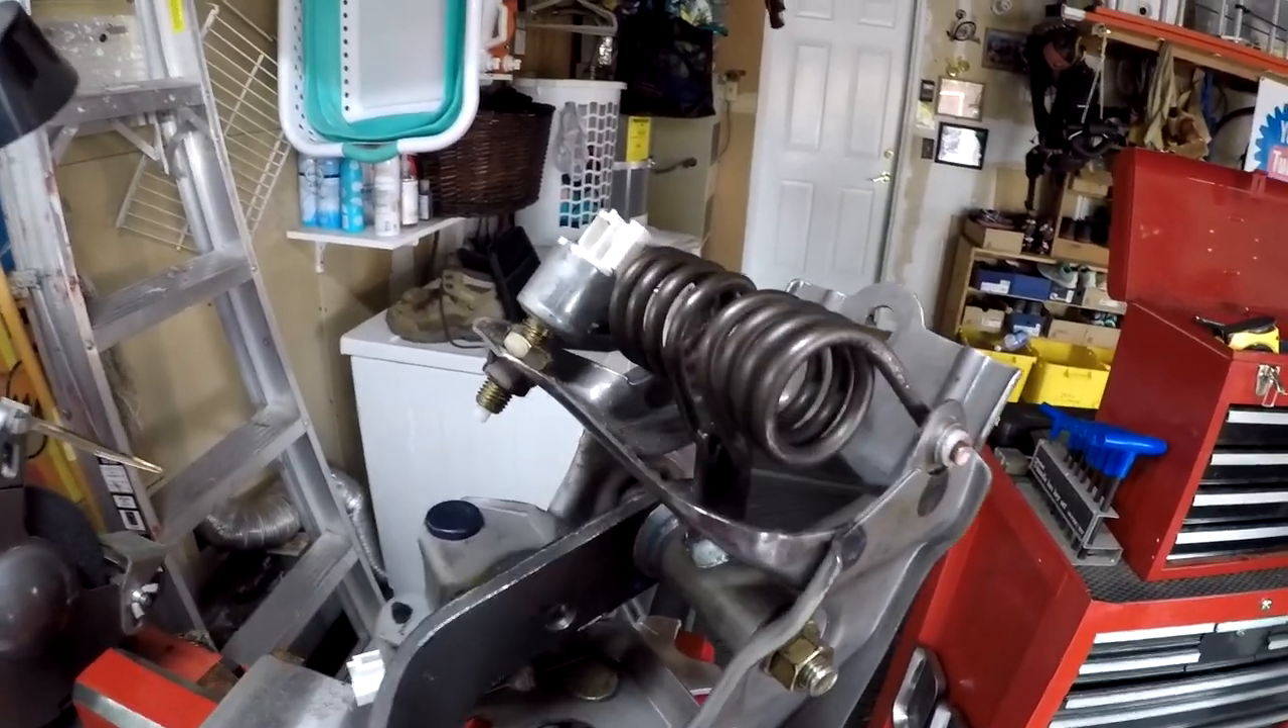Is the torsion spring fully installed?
Yes.